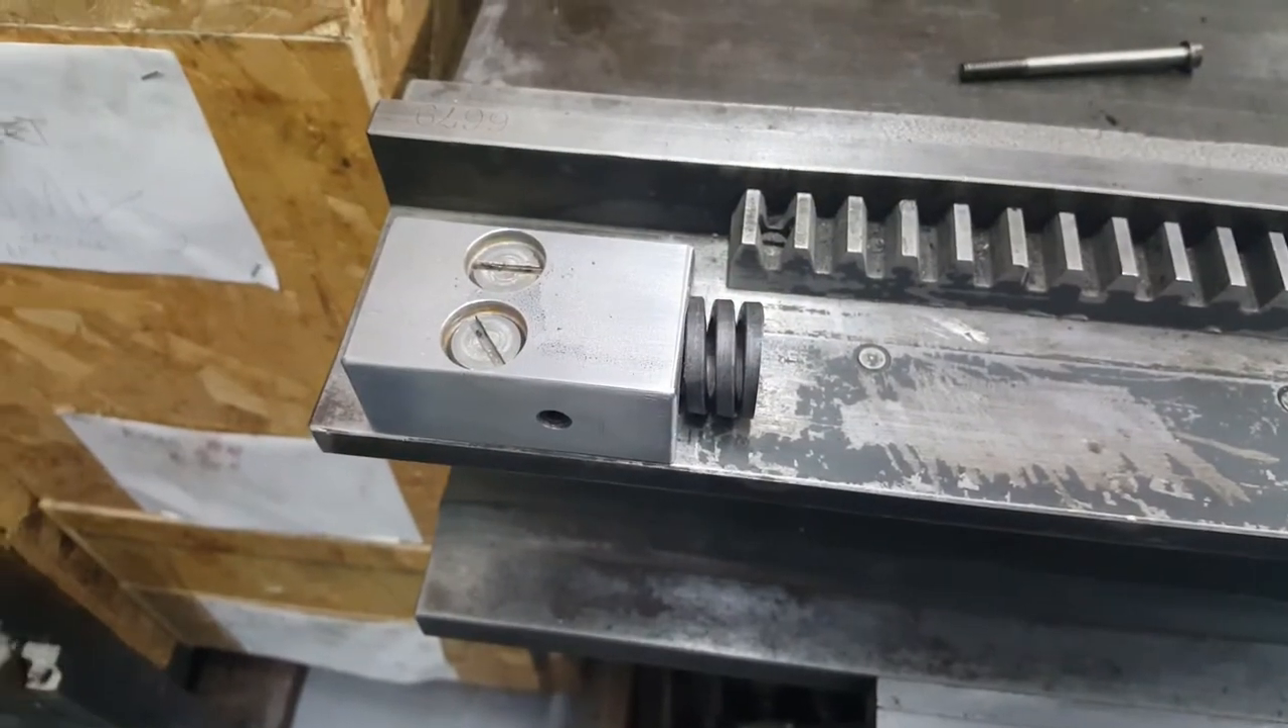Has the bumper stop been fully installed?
Yes.